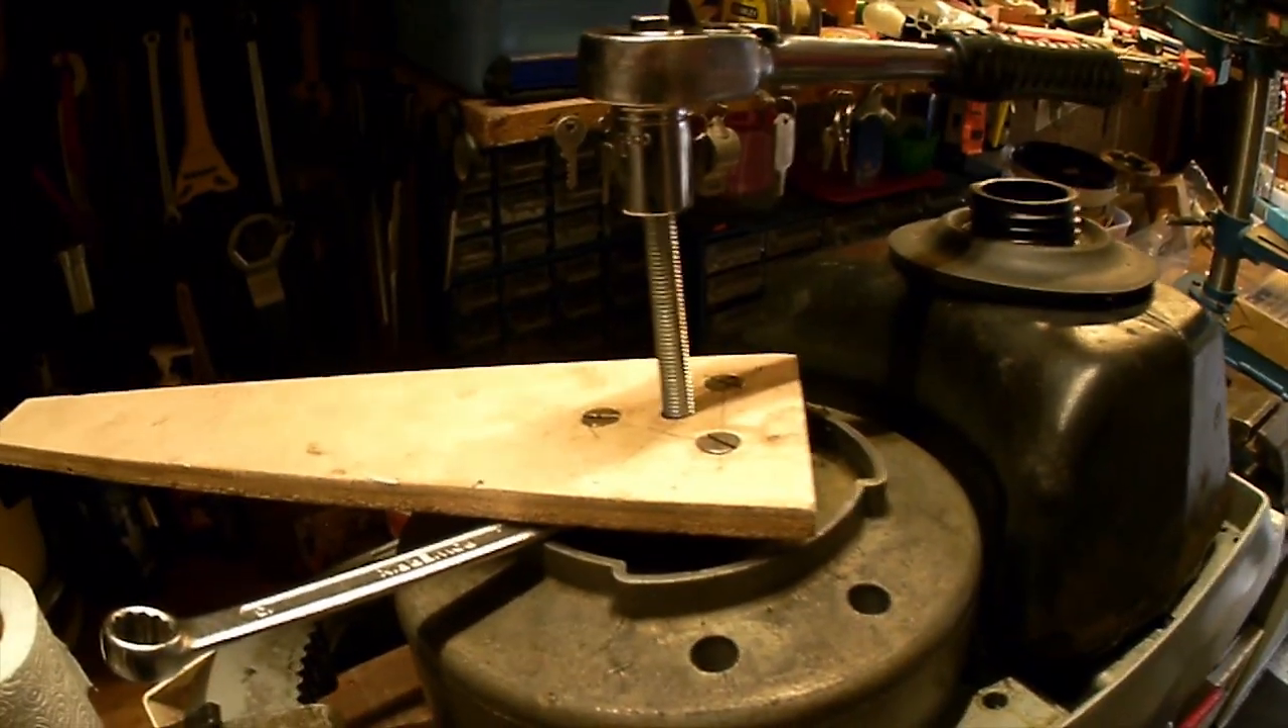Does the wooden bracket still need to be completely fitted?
No.